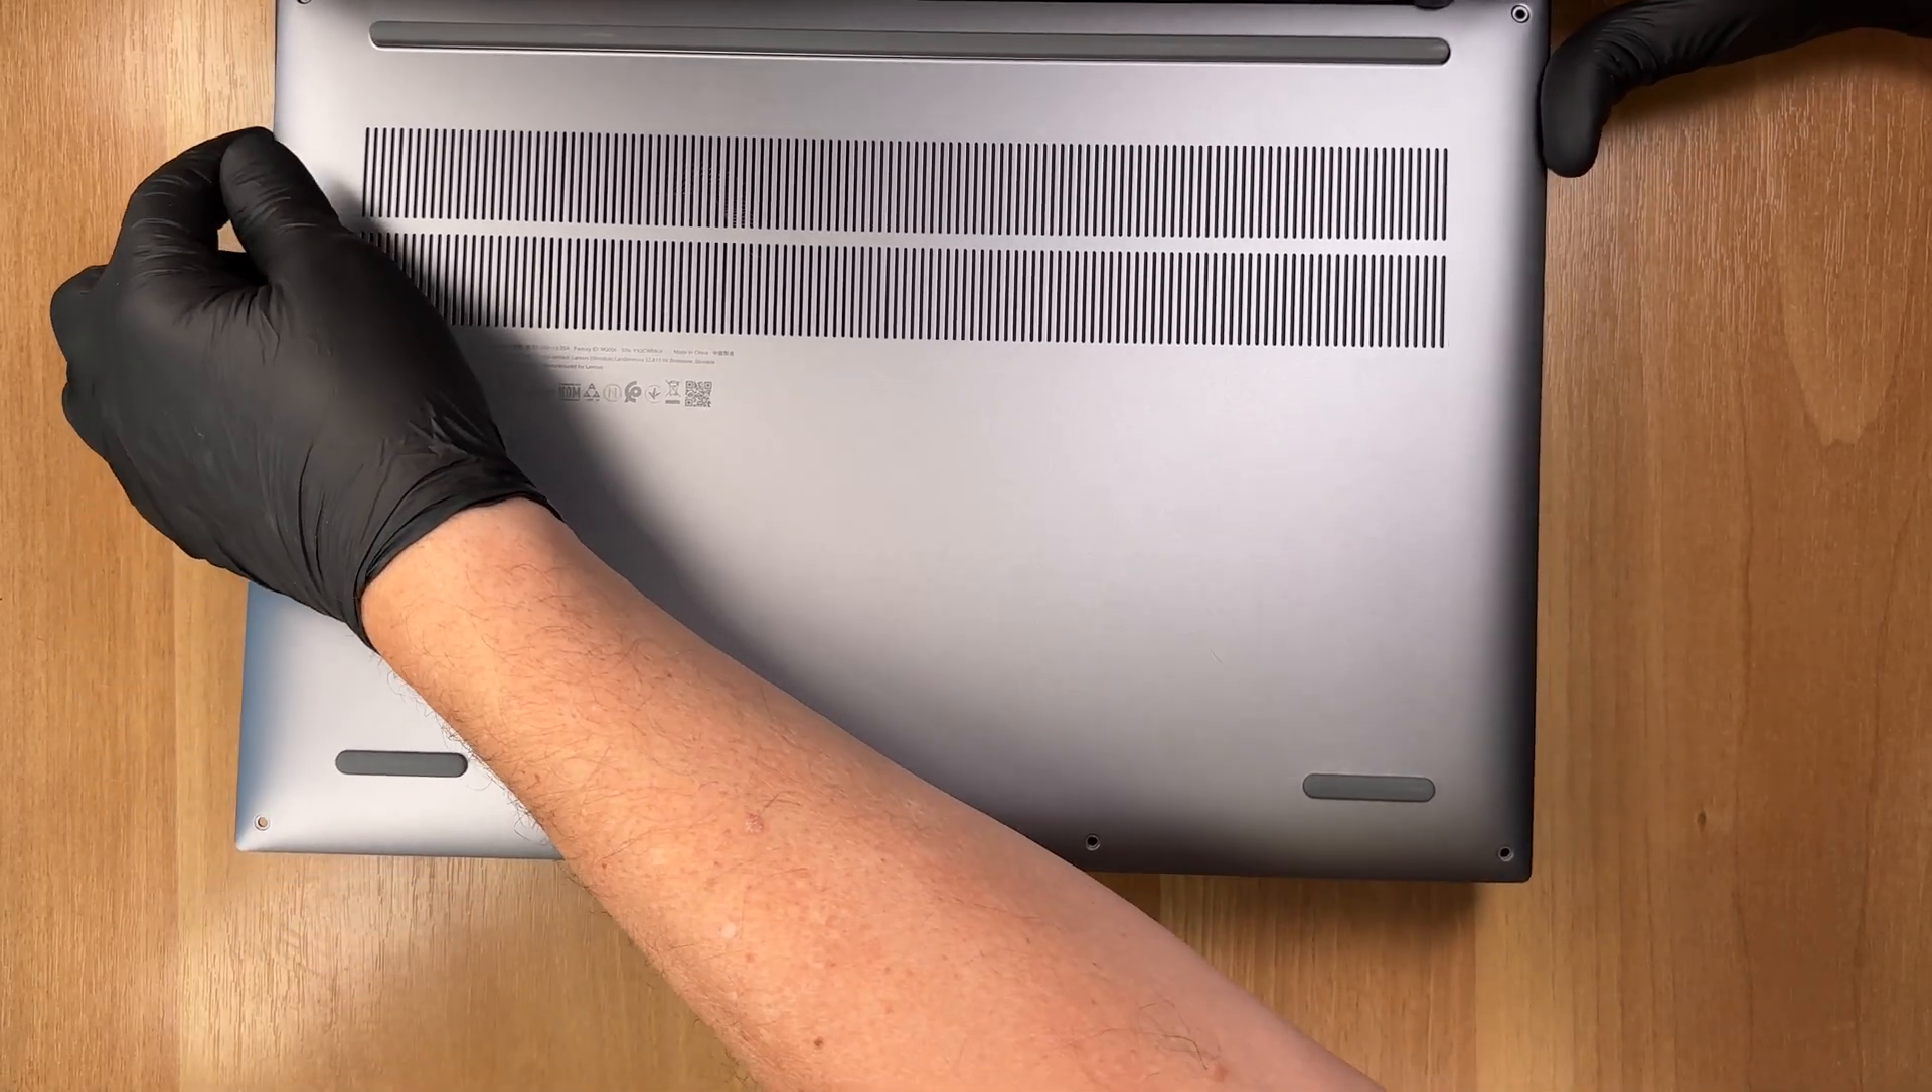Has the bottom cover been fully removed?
No.